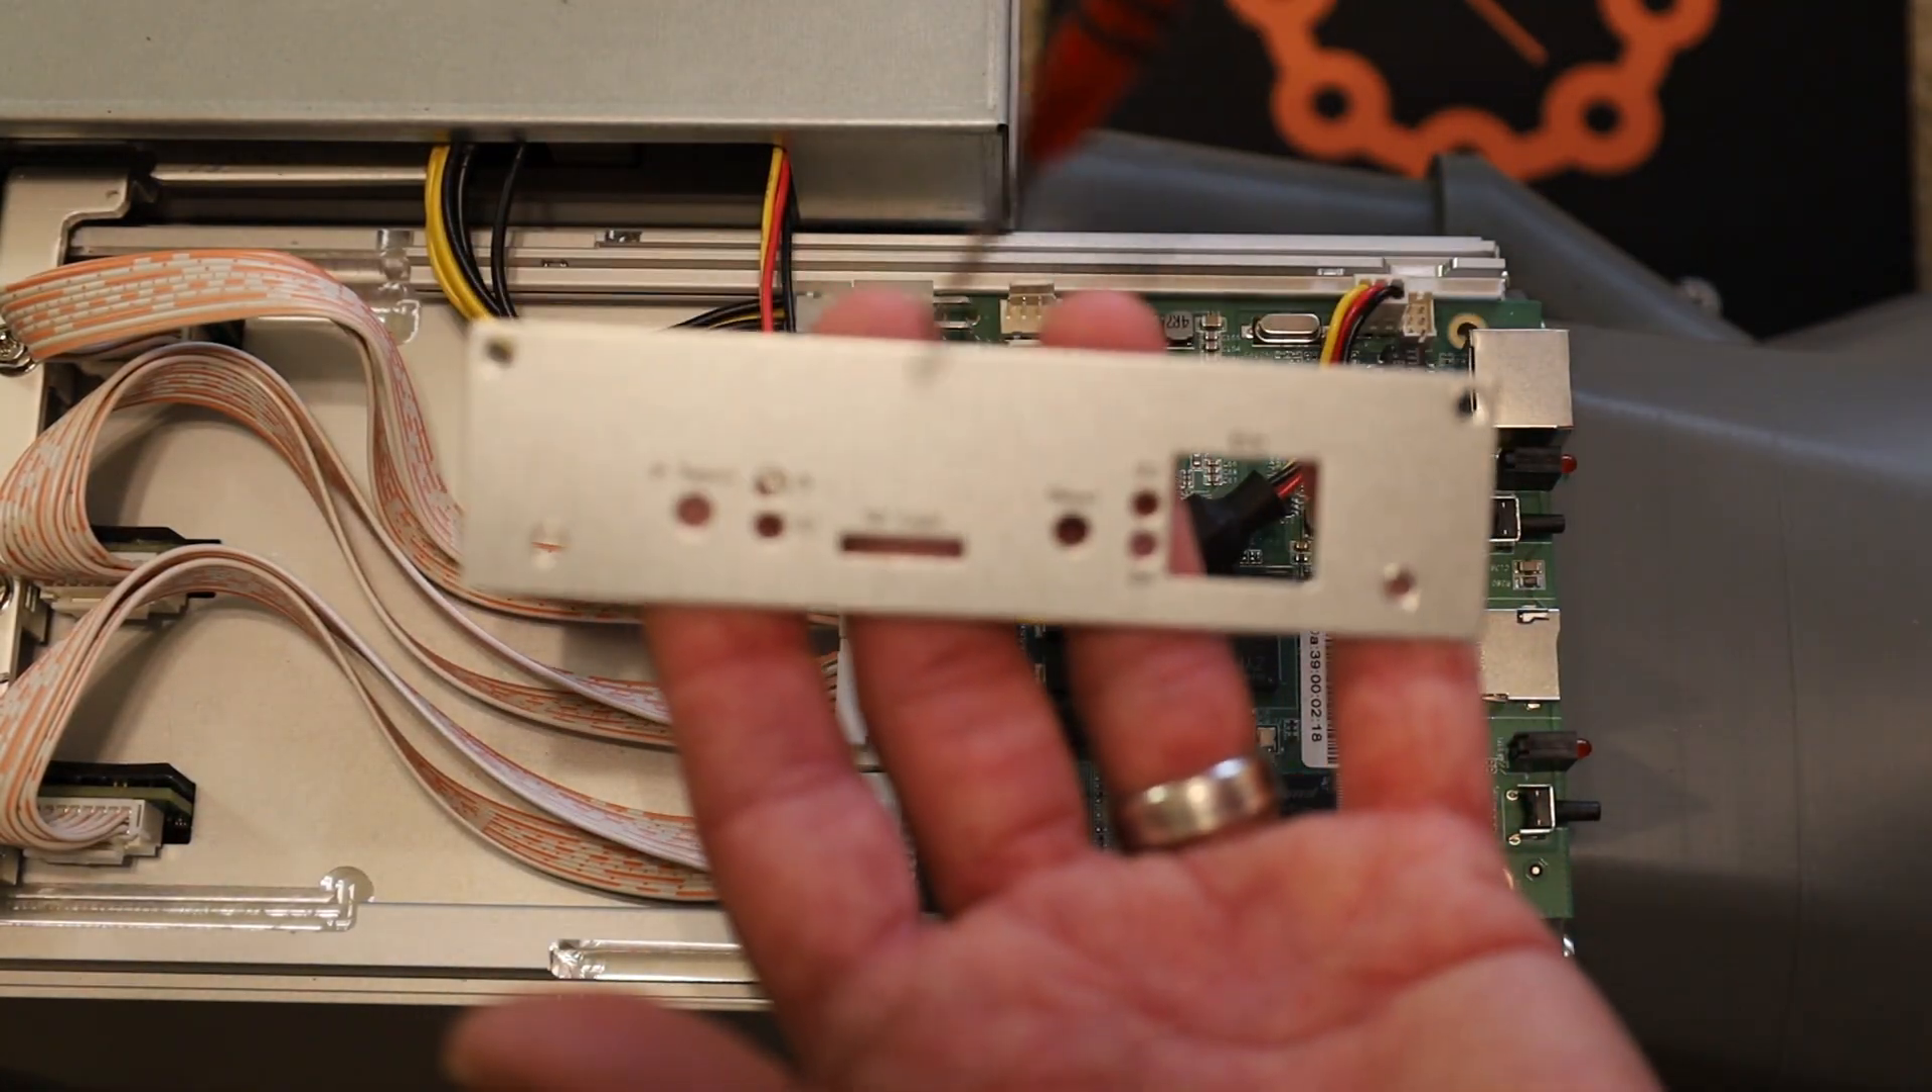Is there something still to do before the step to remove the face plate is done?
No.